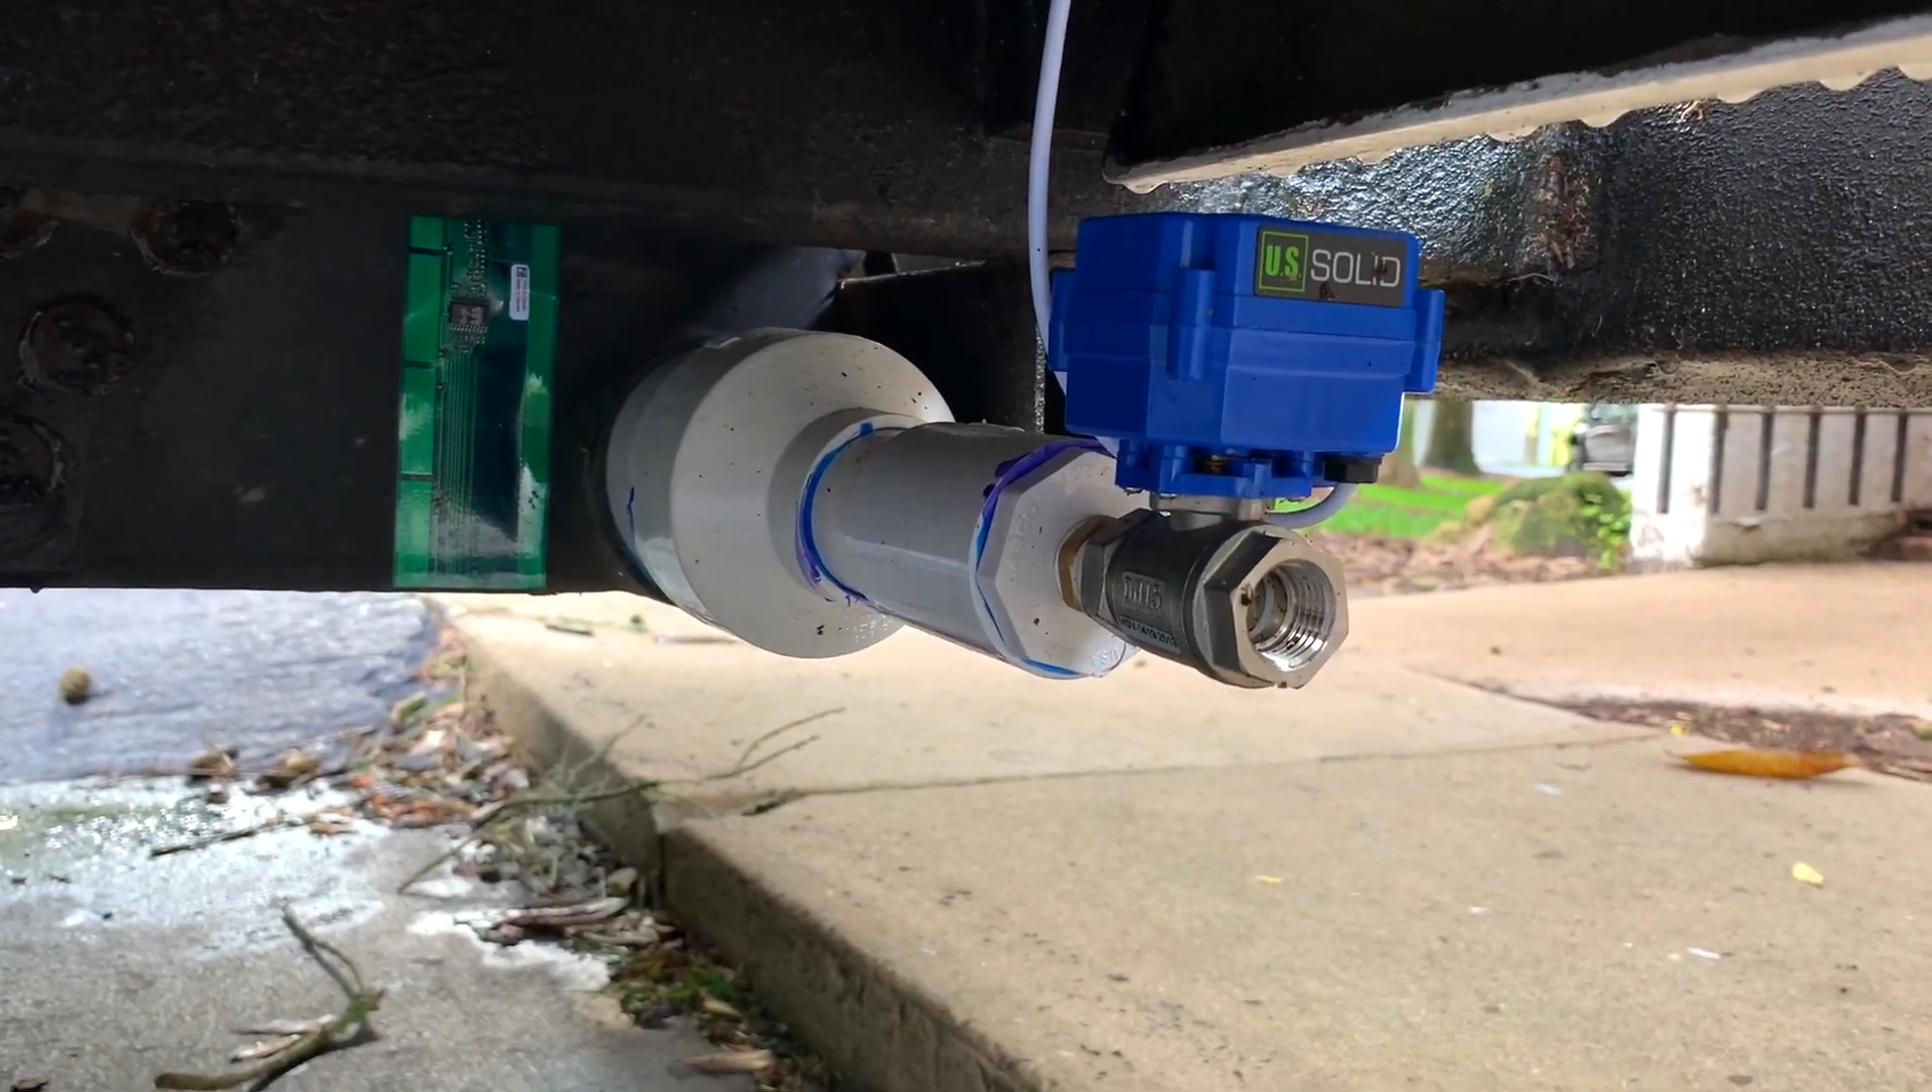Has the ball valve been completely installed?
Yes.